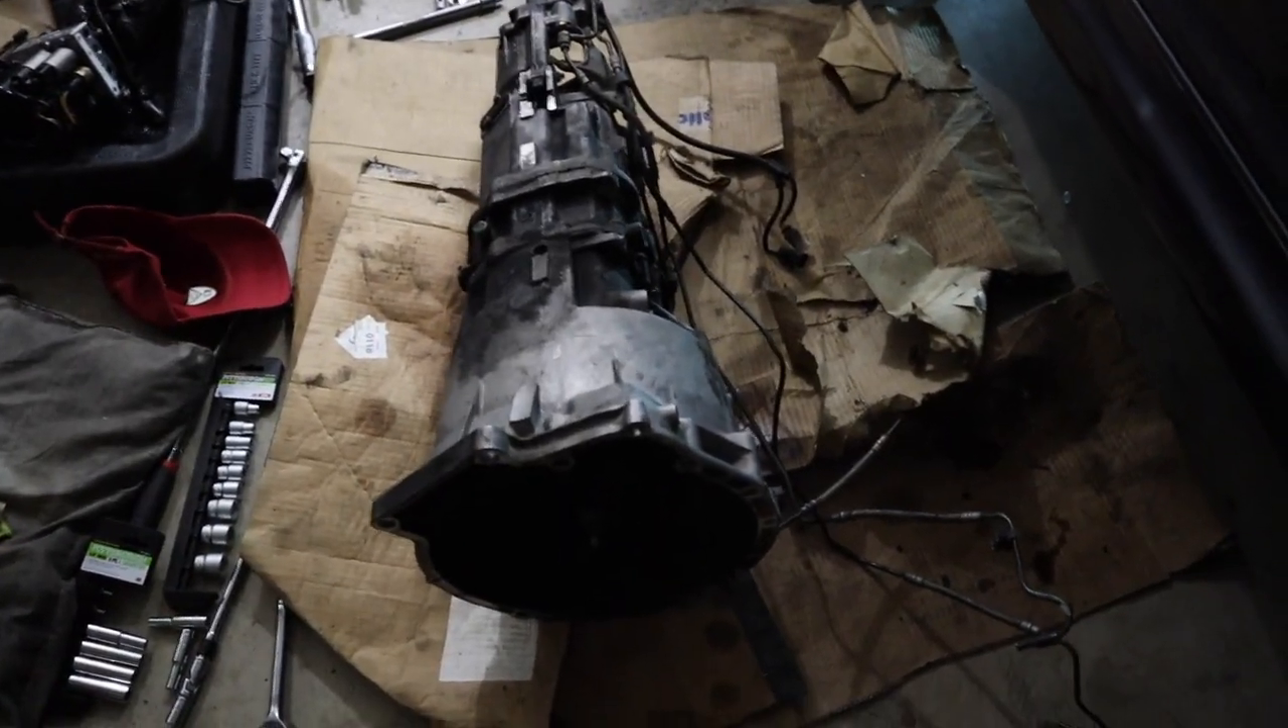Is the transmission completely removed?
Yes.